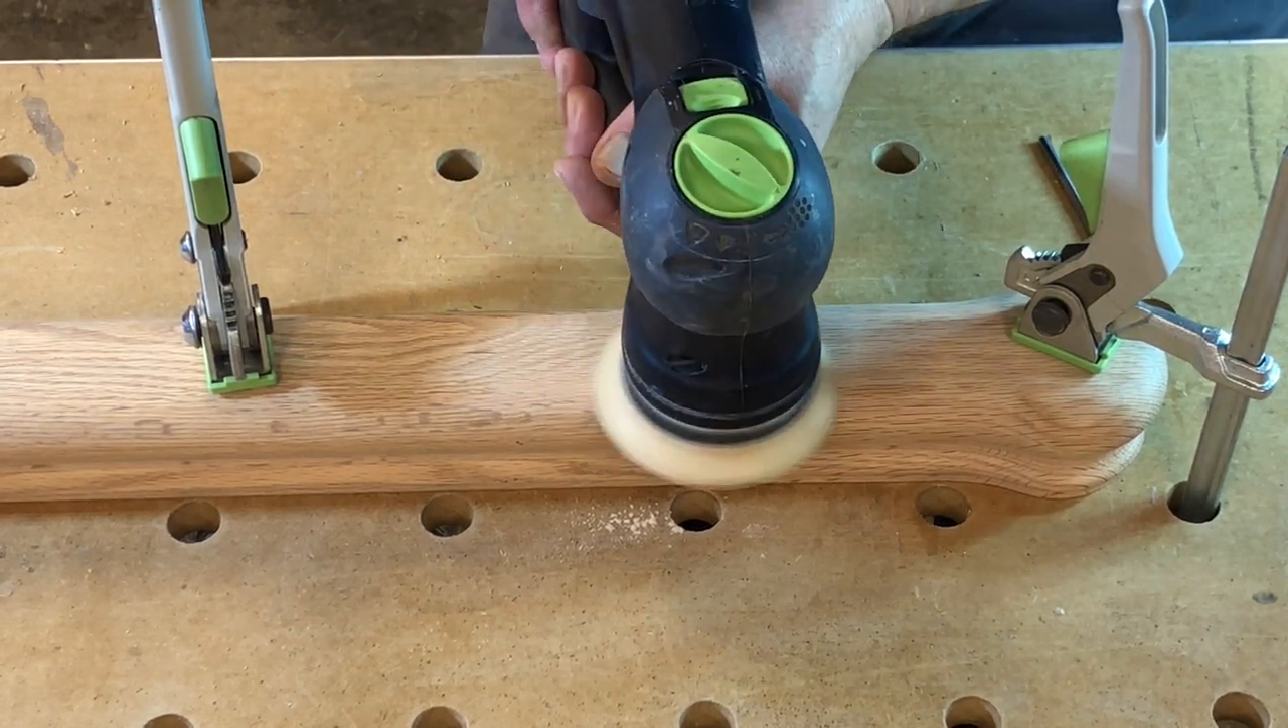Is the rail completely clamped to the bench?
Yes.